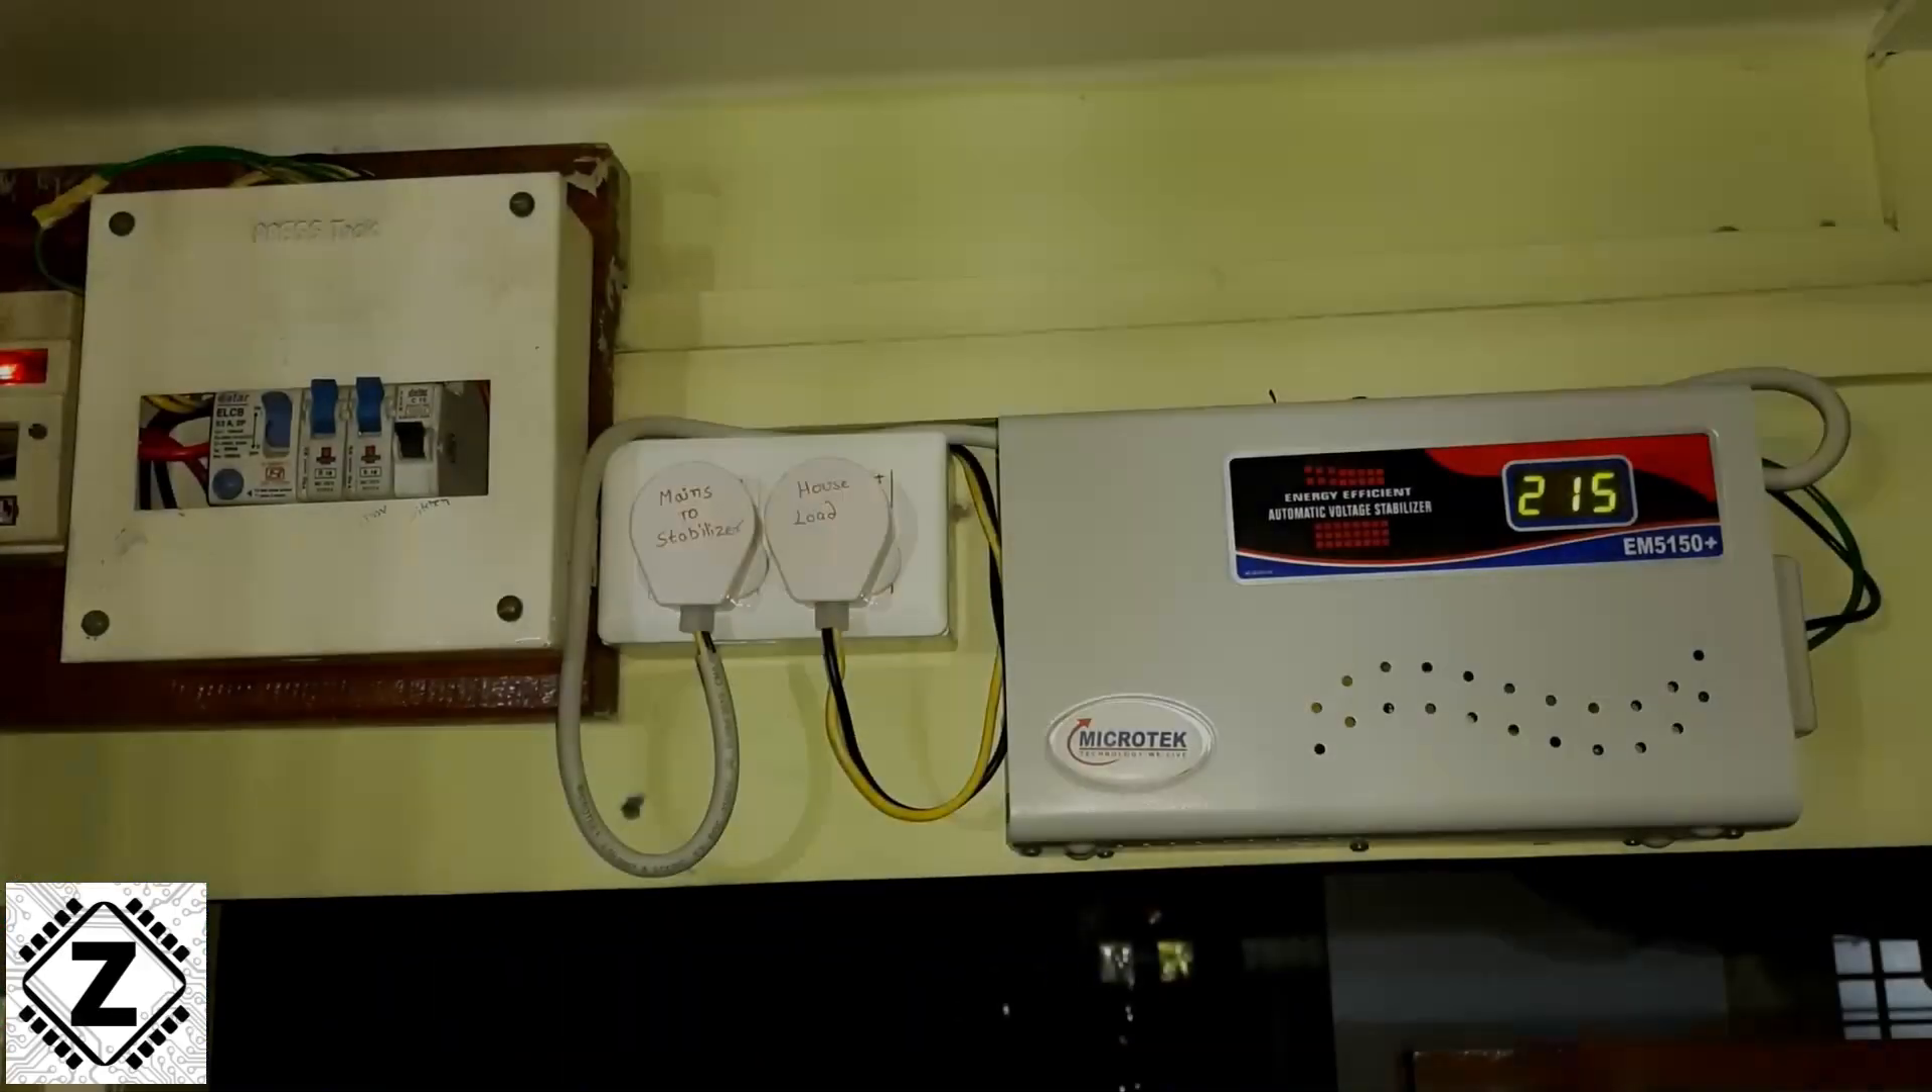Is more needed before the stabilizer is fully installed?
No.